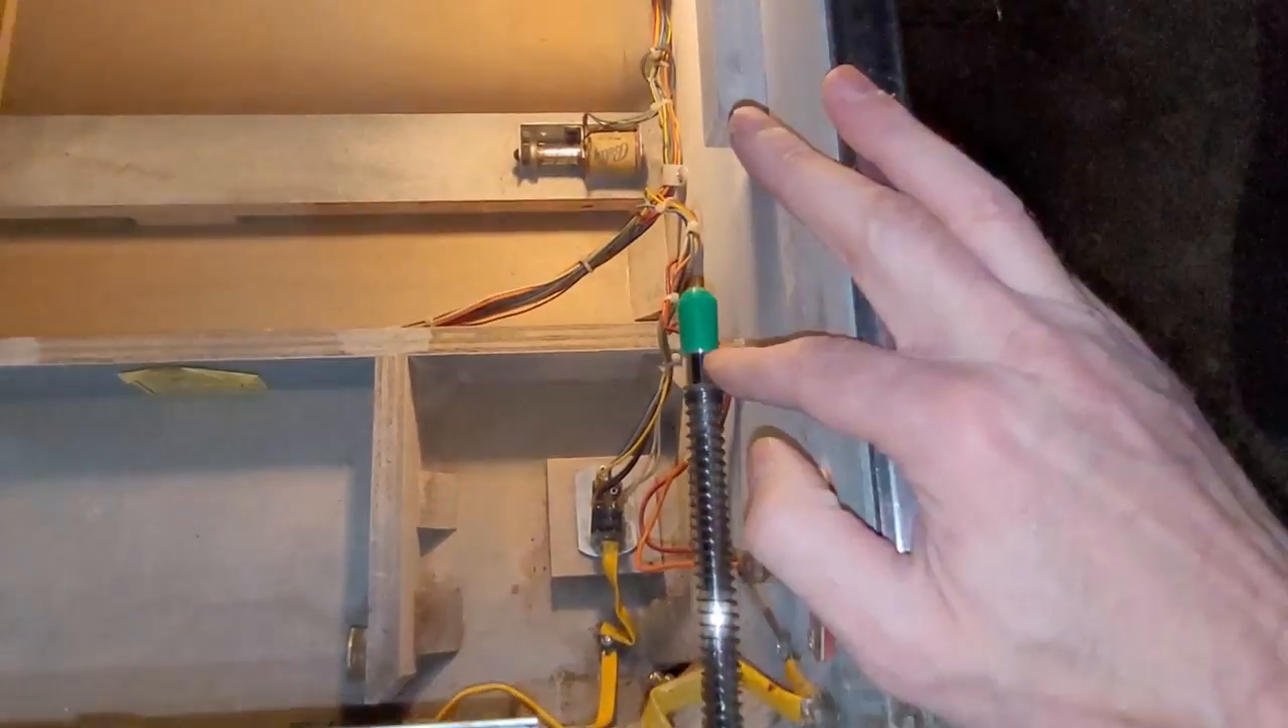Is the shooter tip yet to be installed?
No.